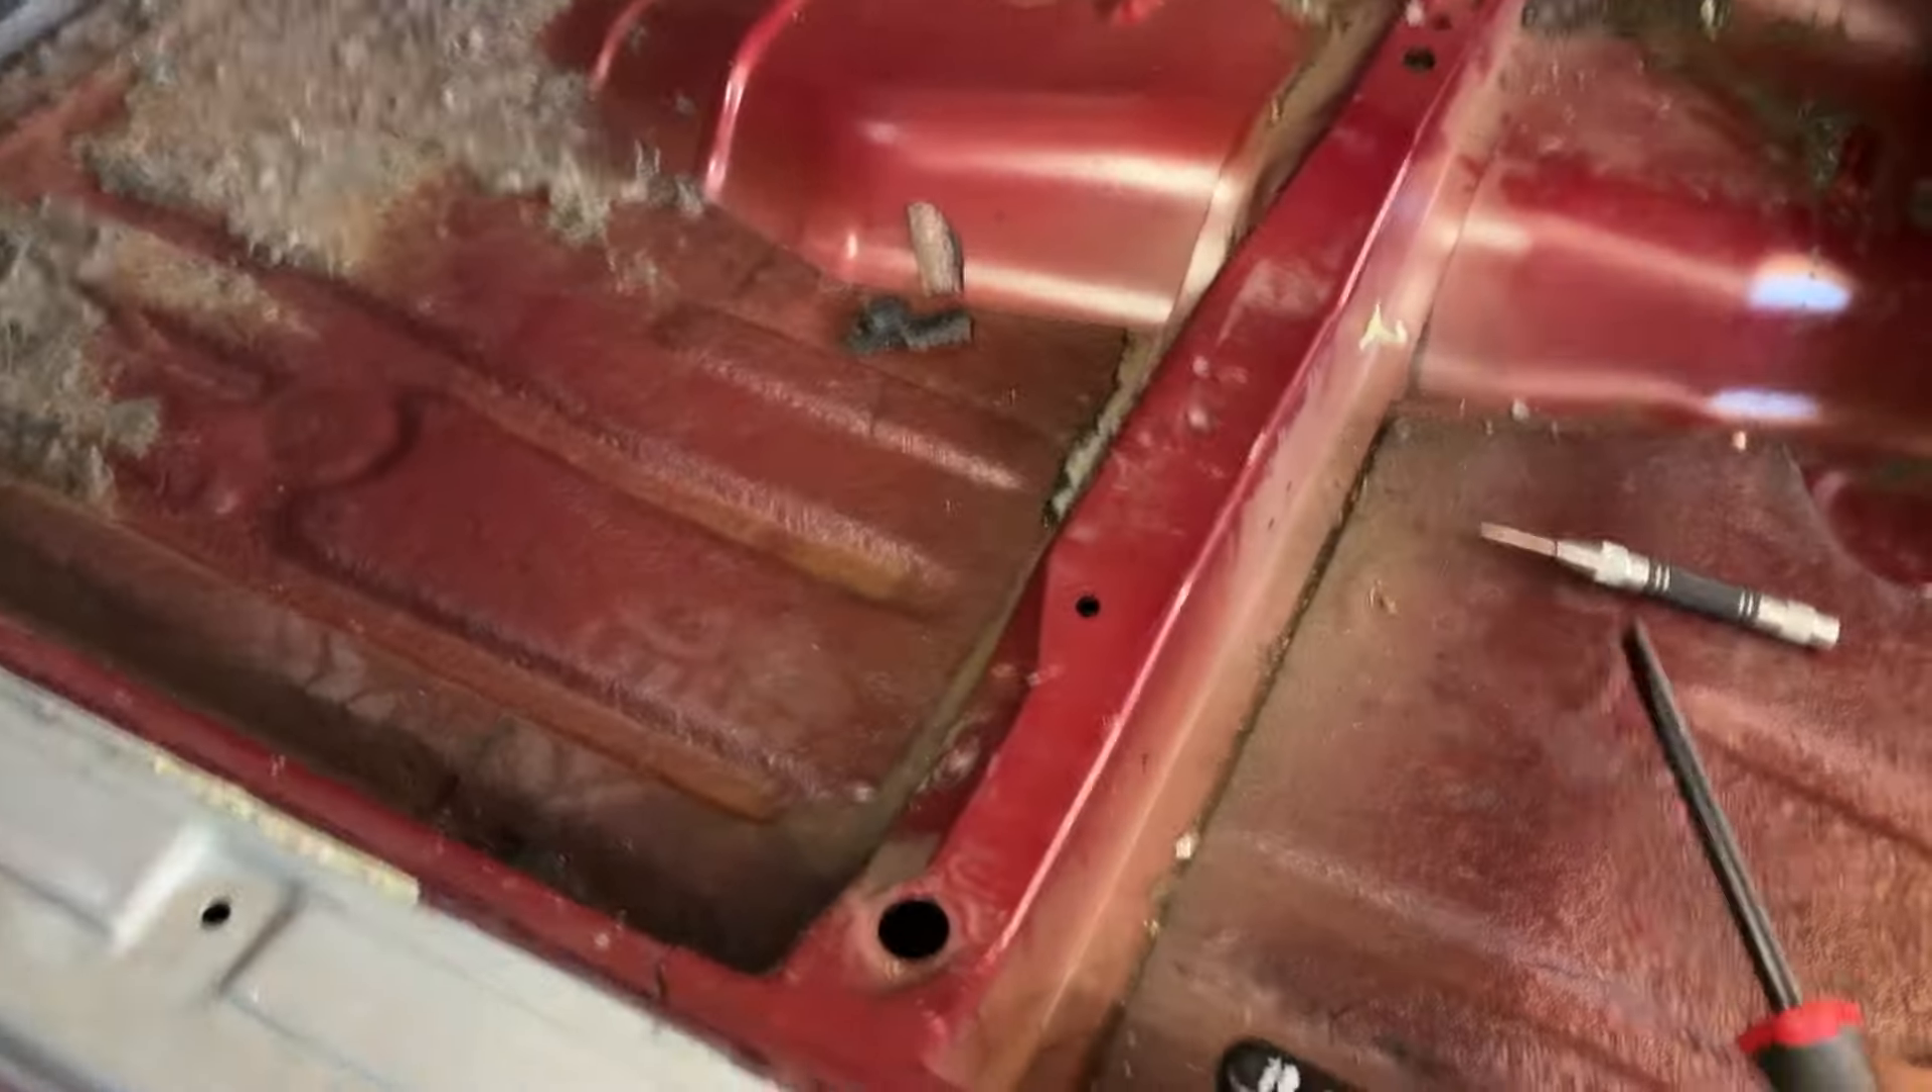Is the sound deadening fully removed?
No.